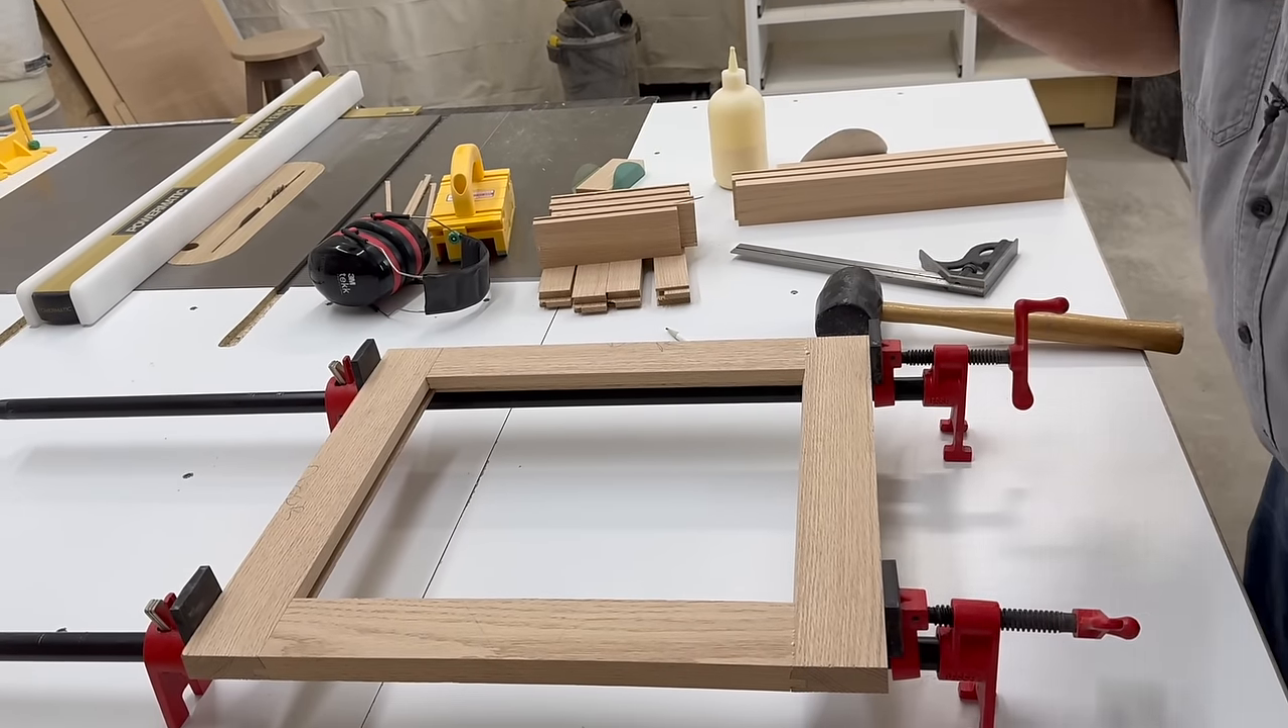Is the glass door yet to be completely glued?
No.